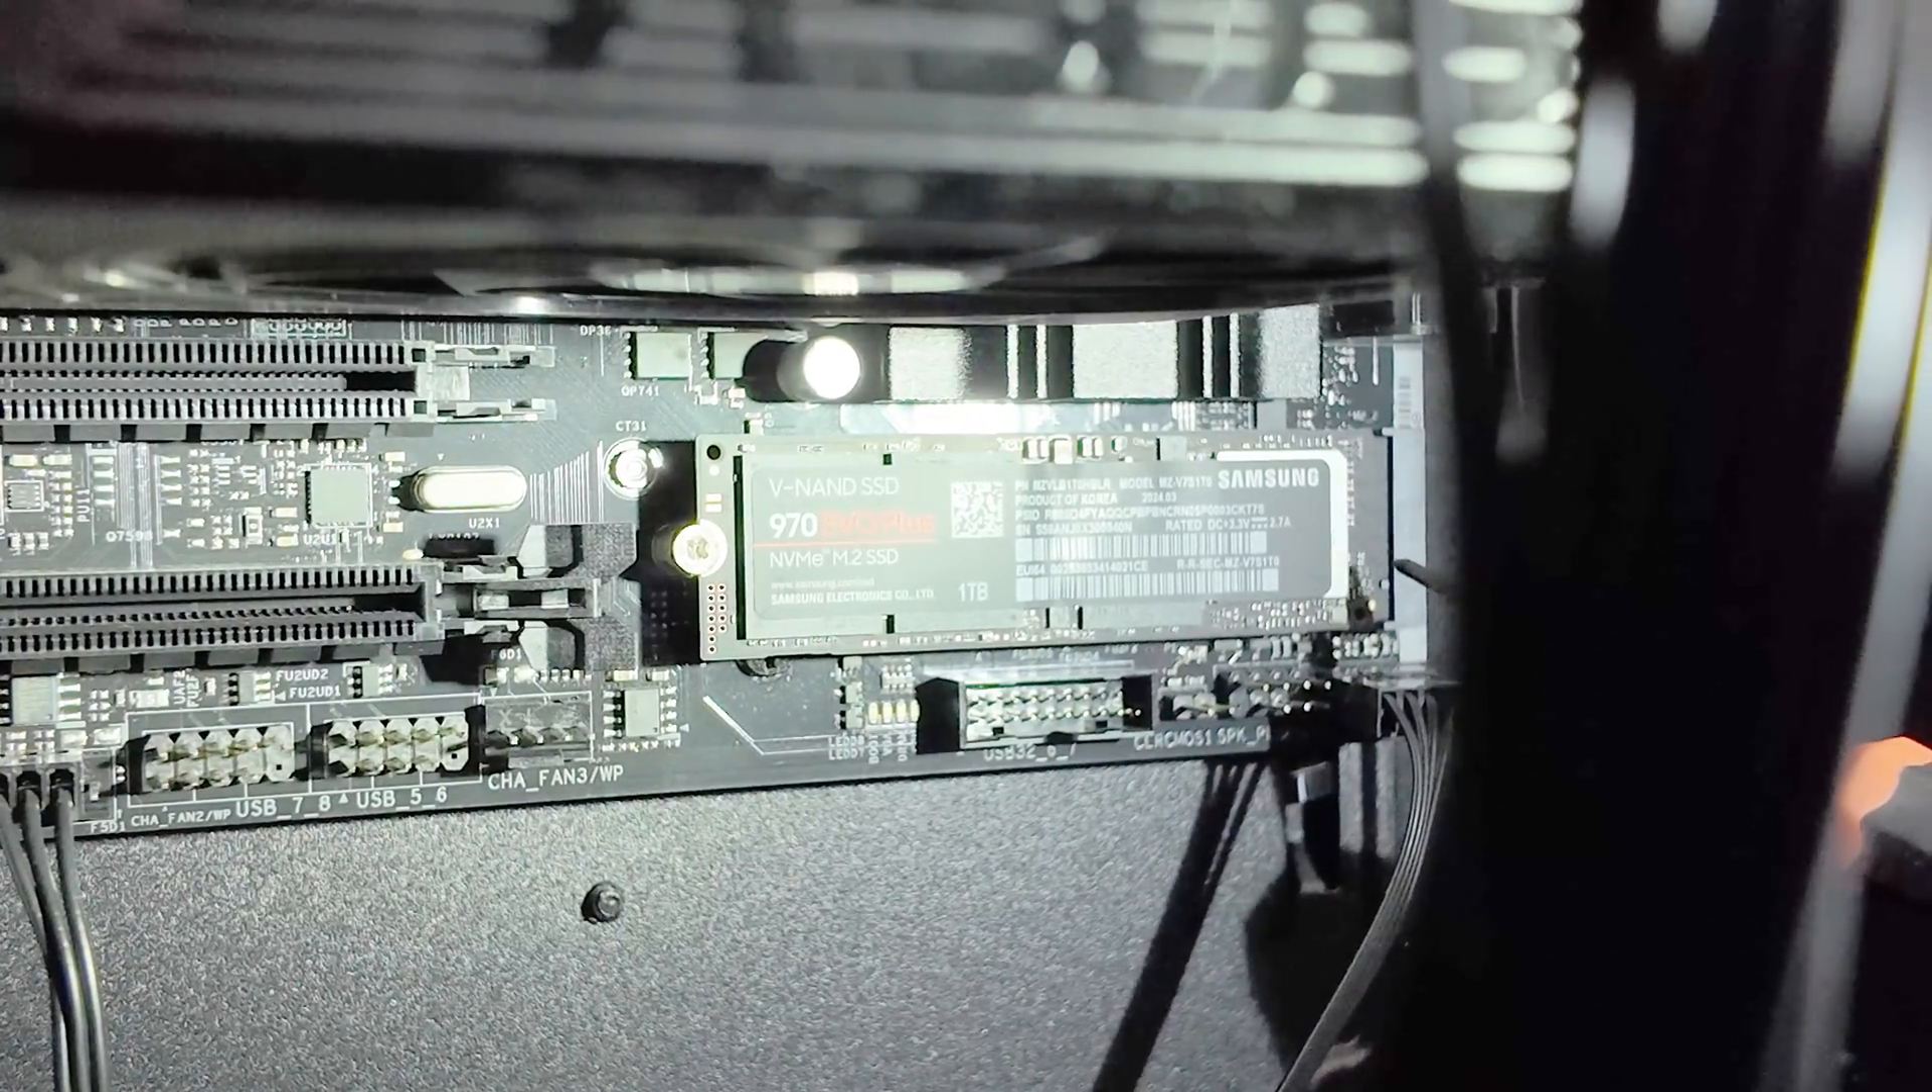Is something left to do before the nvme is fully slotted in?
No.